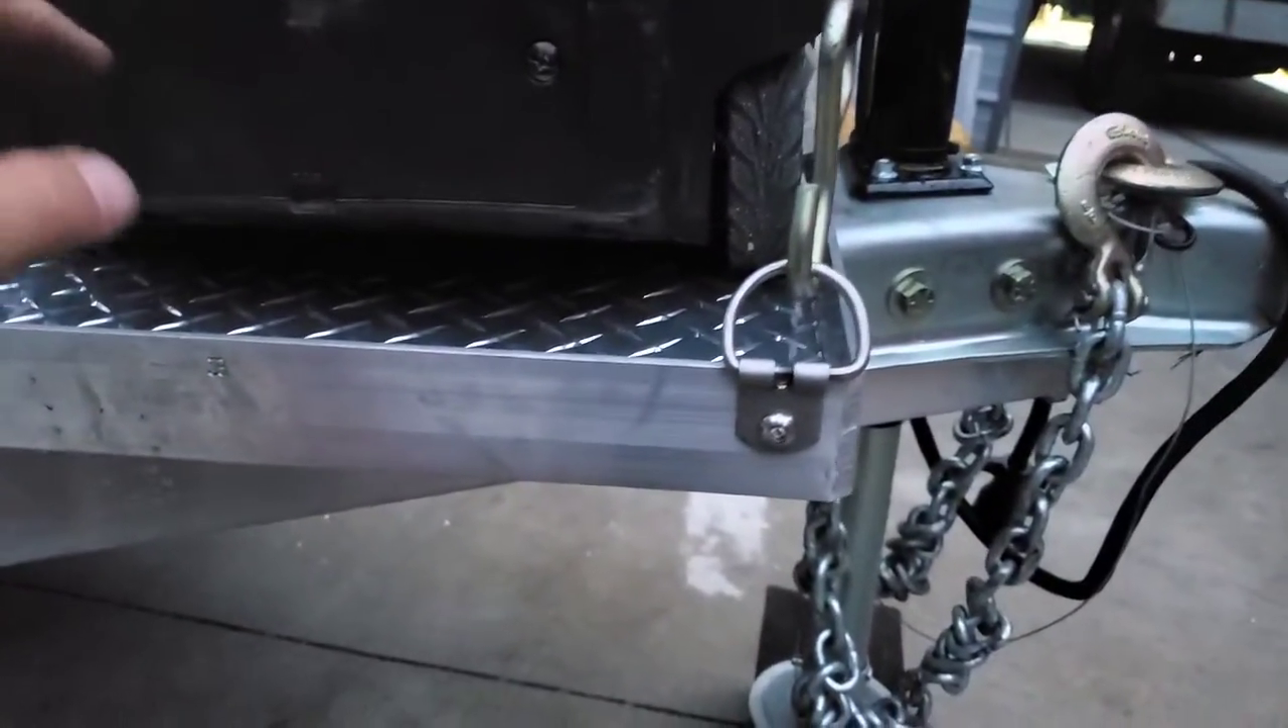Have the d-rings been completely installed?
Yes.